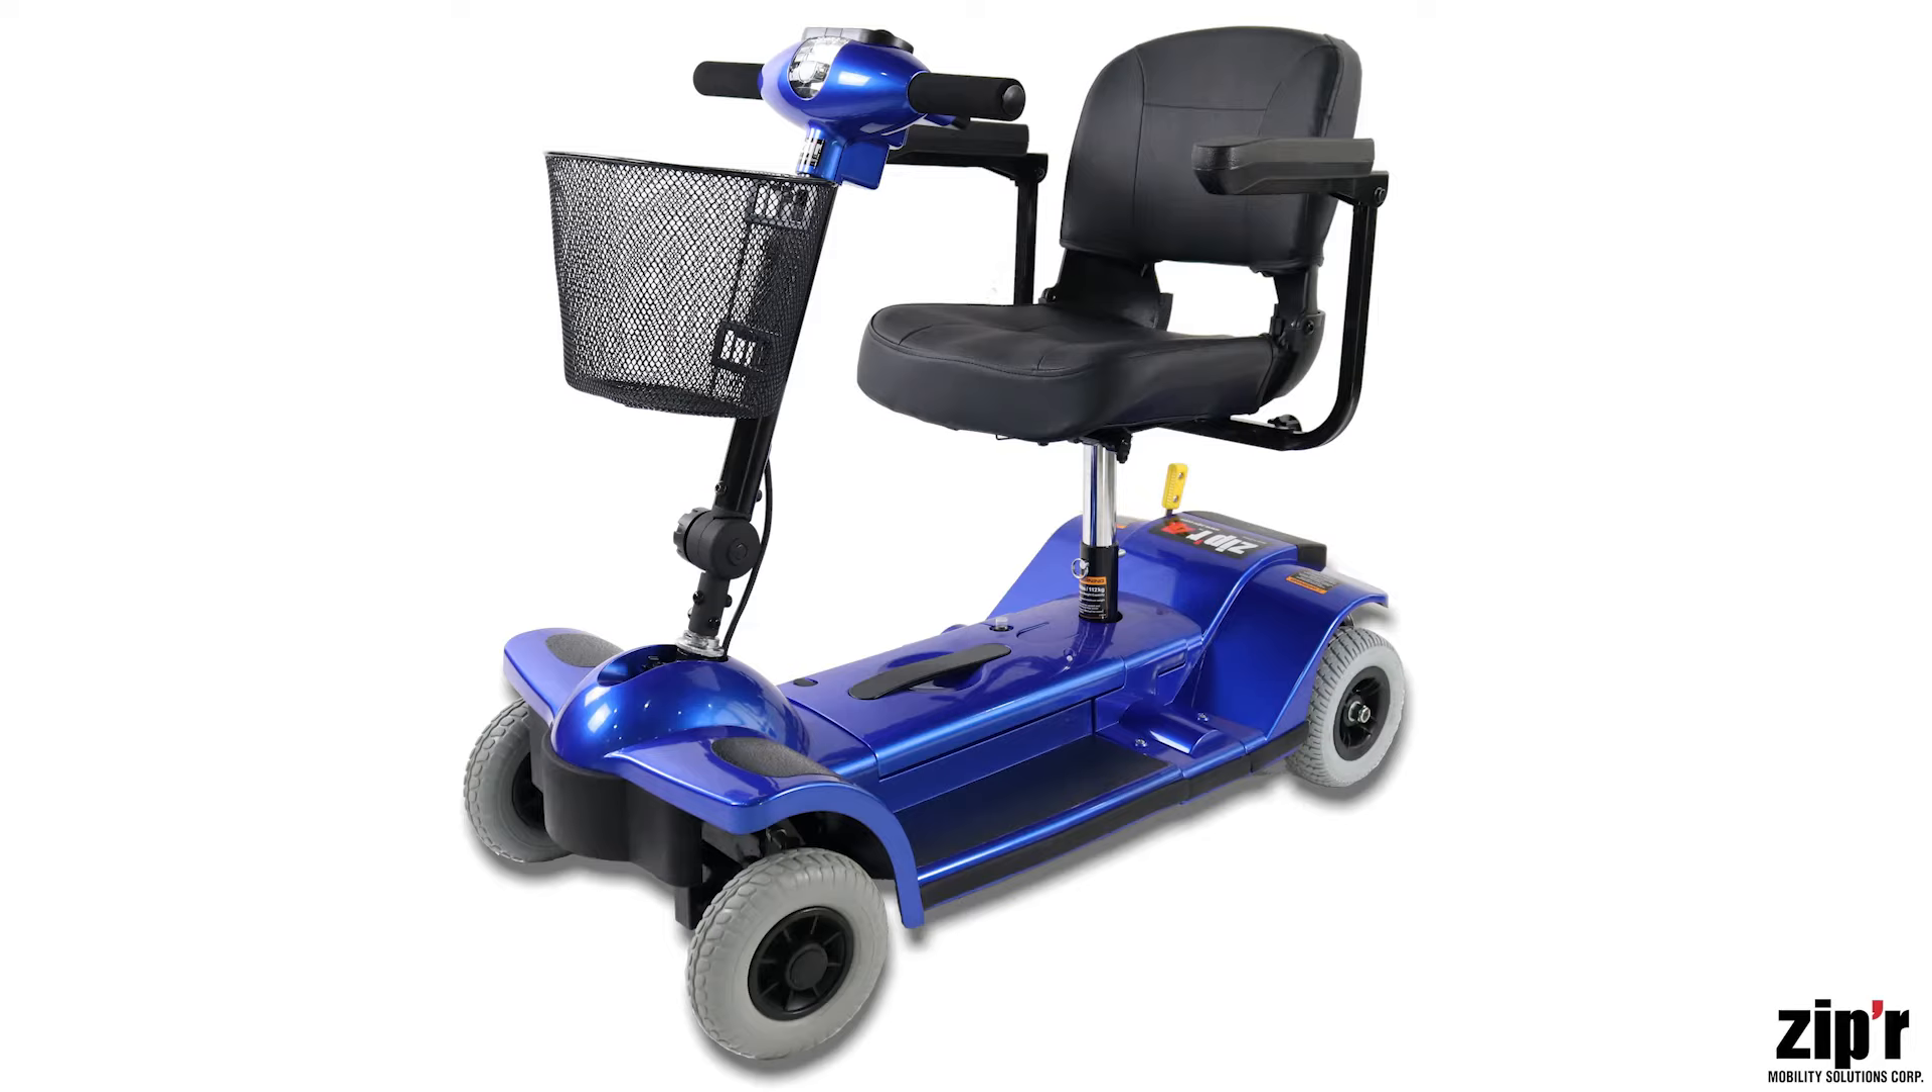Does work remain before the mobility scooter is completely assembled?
No.